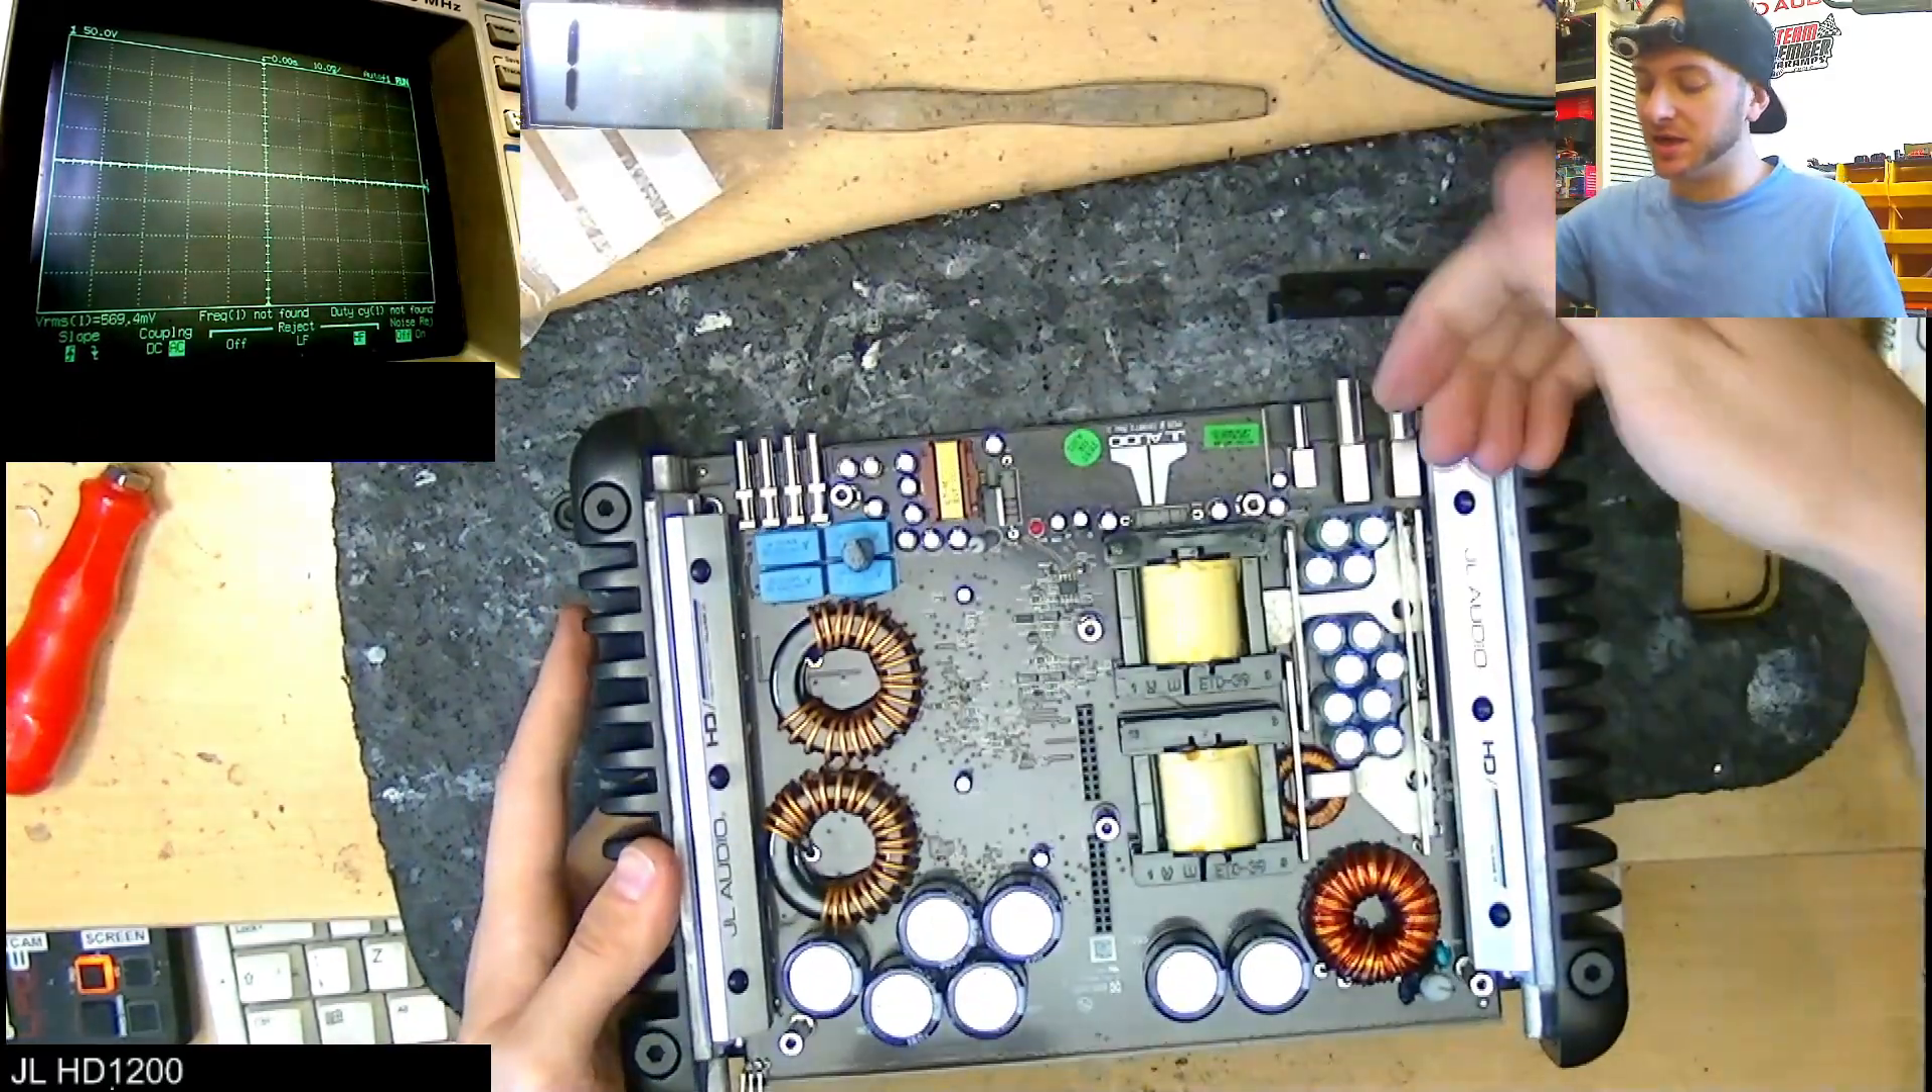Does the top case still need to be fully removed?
No.